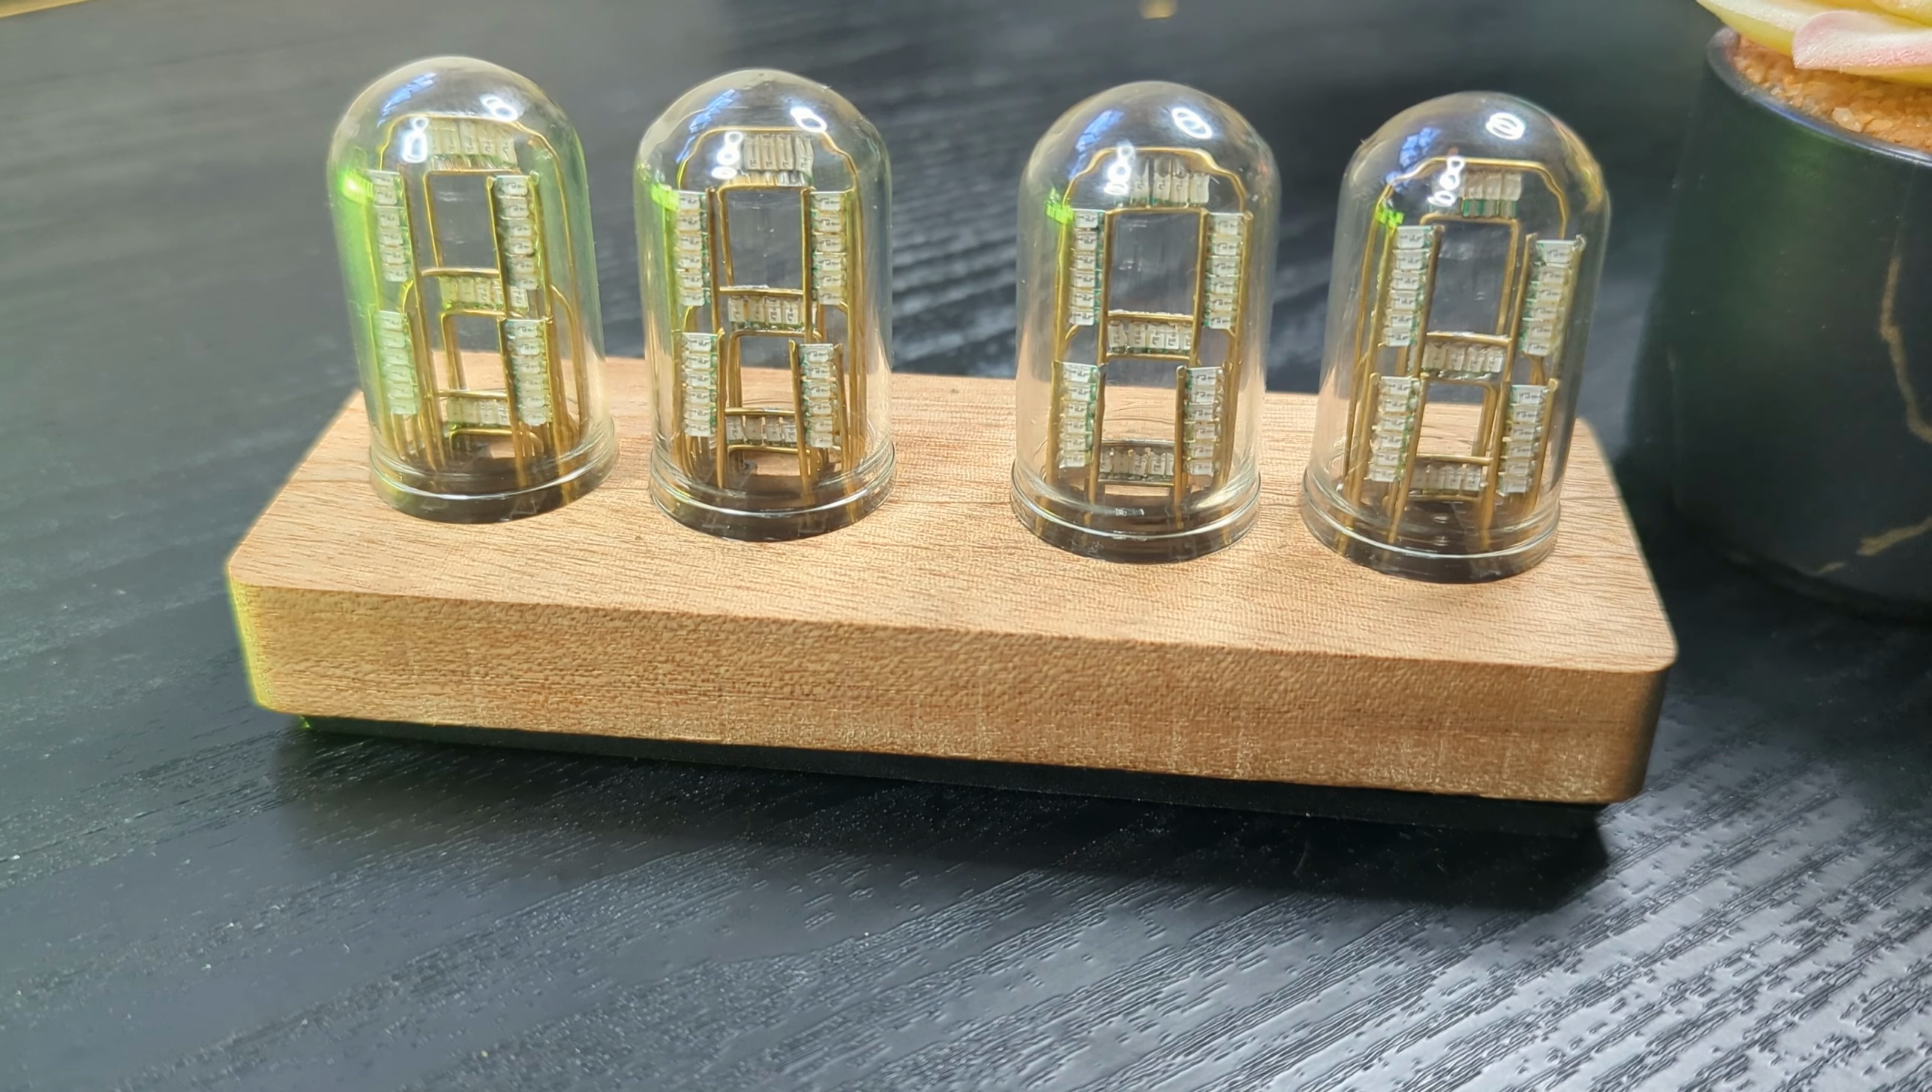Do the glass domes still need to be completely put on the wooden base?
No.